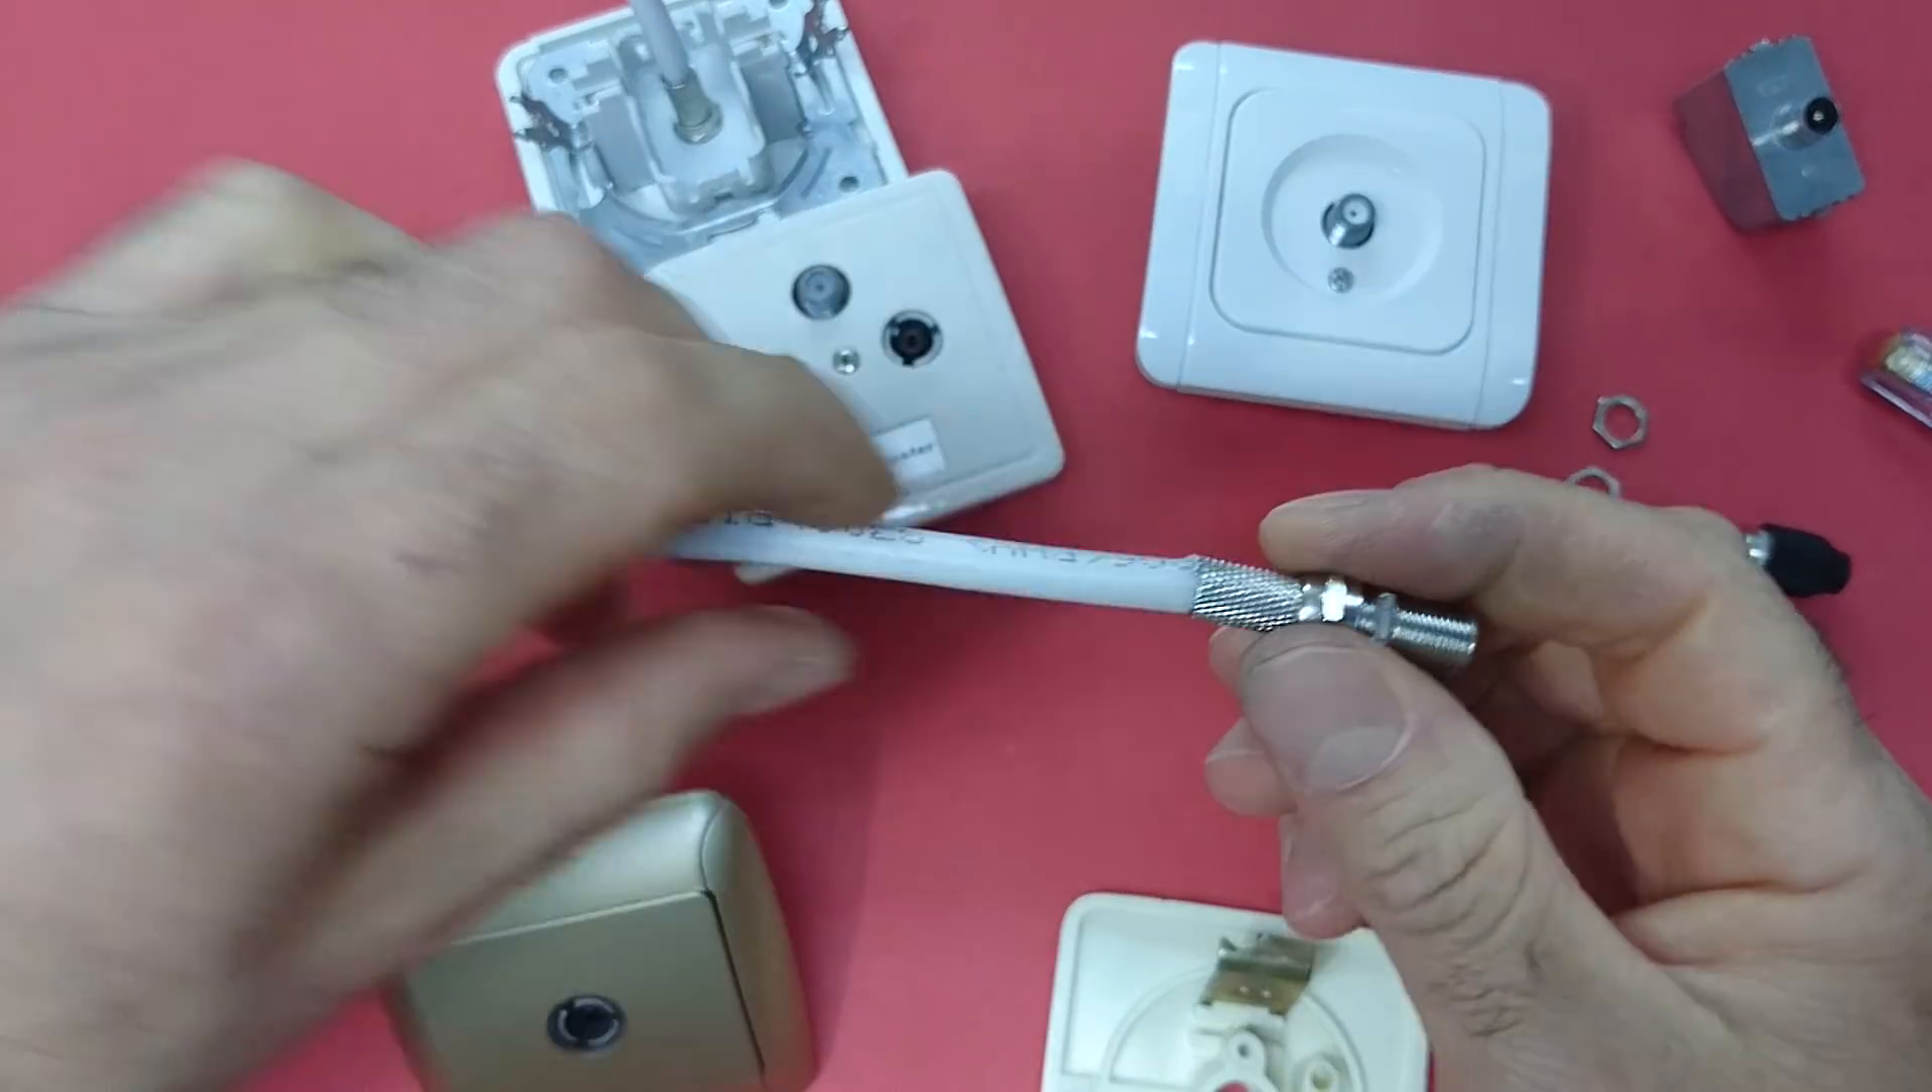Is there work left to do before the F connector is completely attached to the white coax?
No.